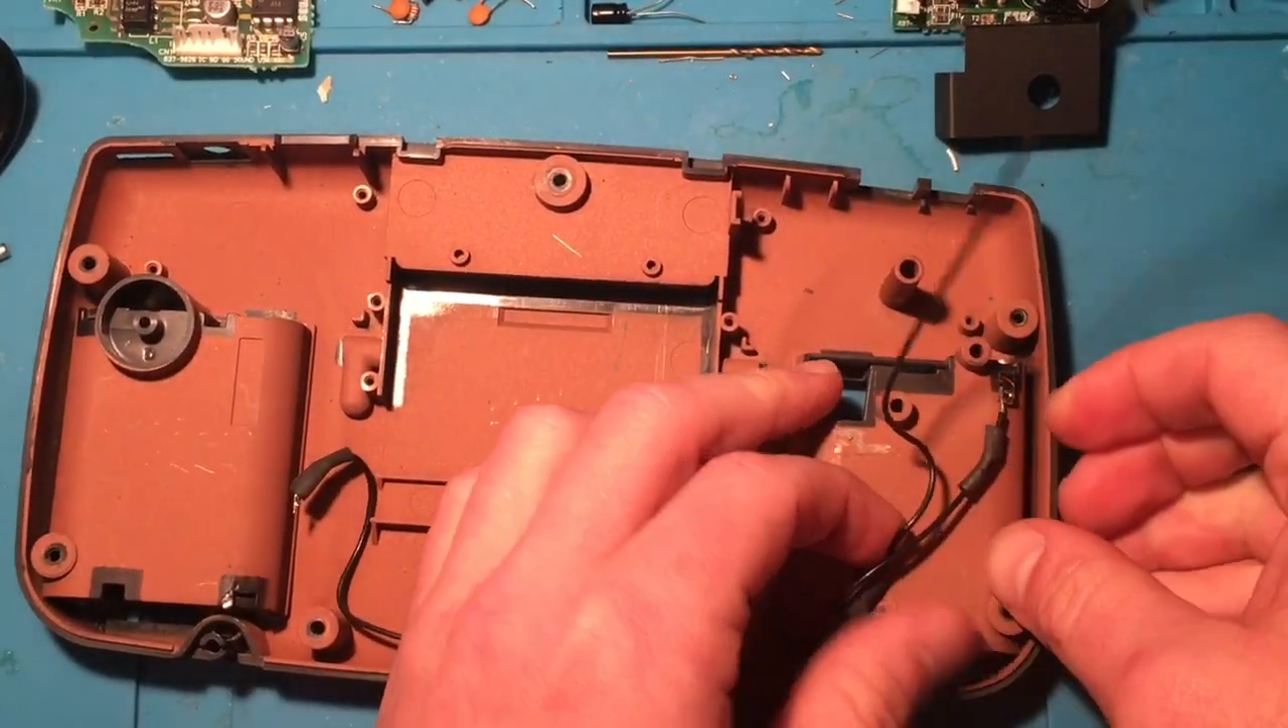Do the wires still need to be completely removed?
Yes.